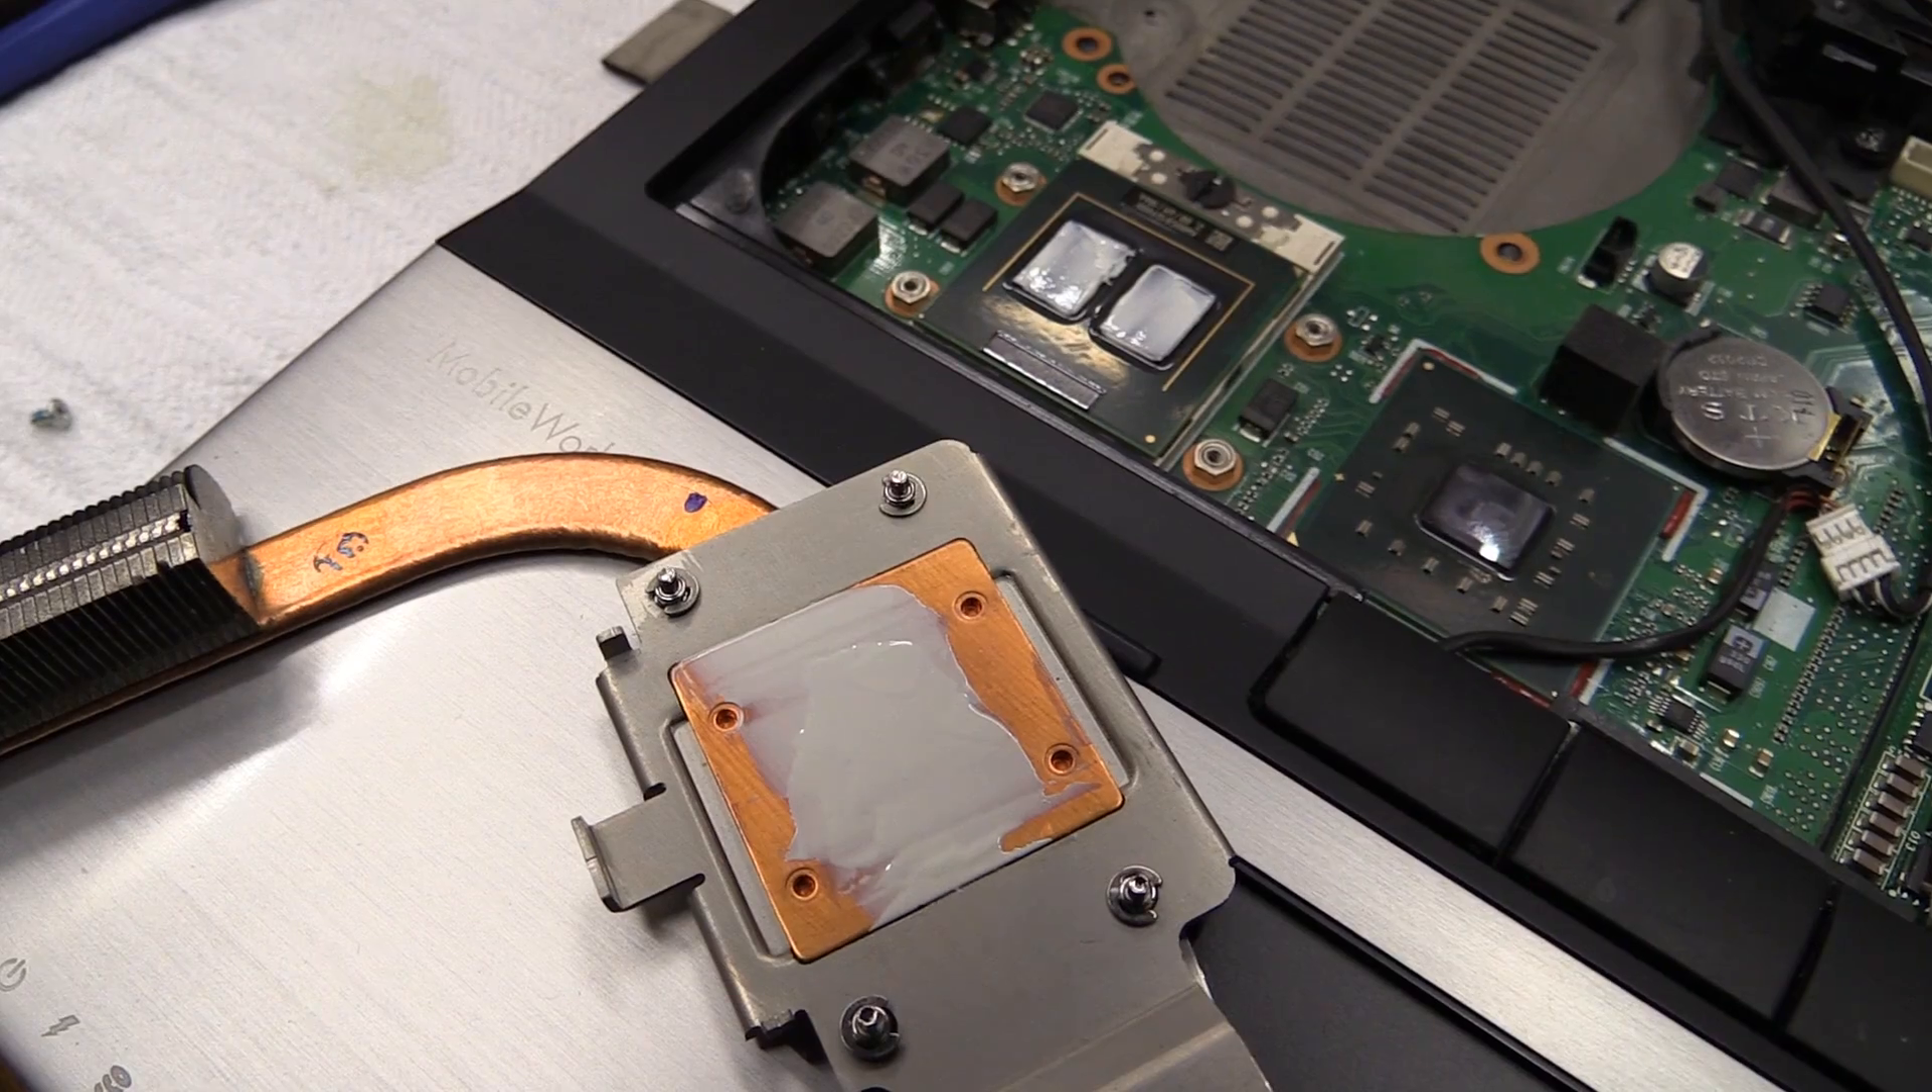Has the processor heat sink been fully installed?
No.